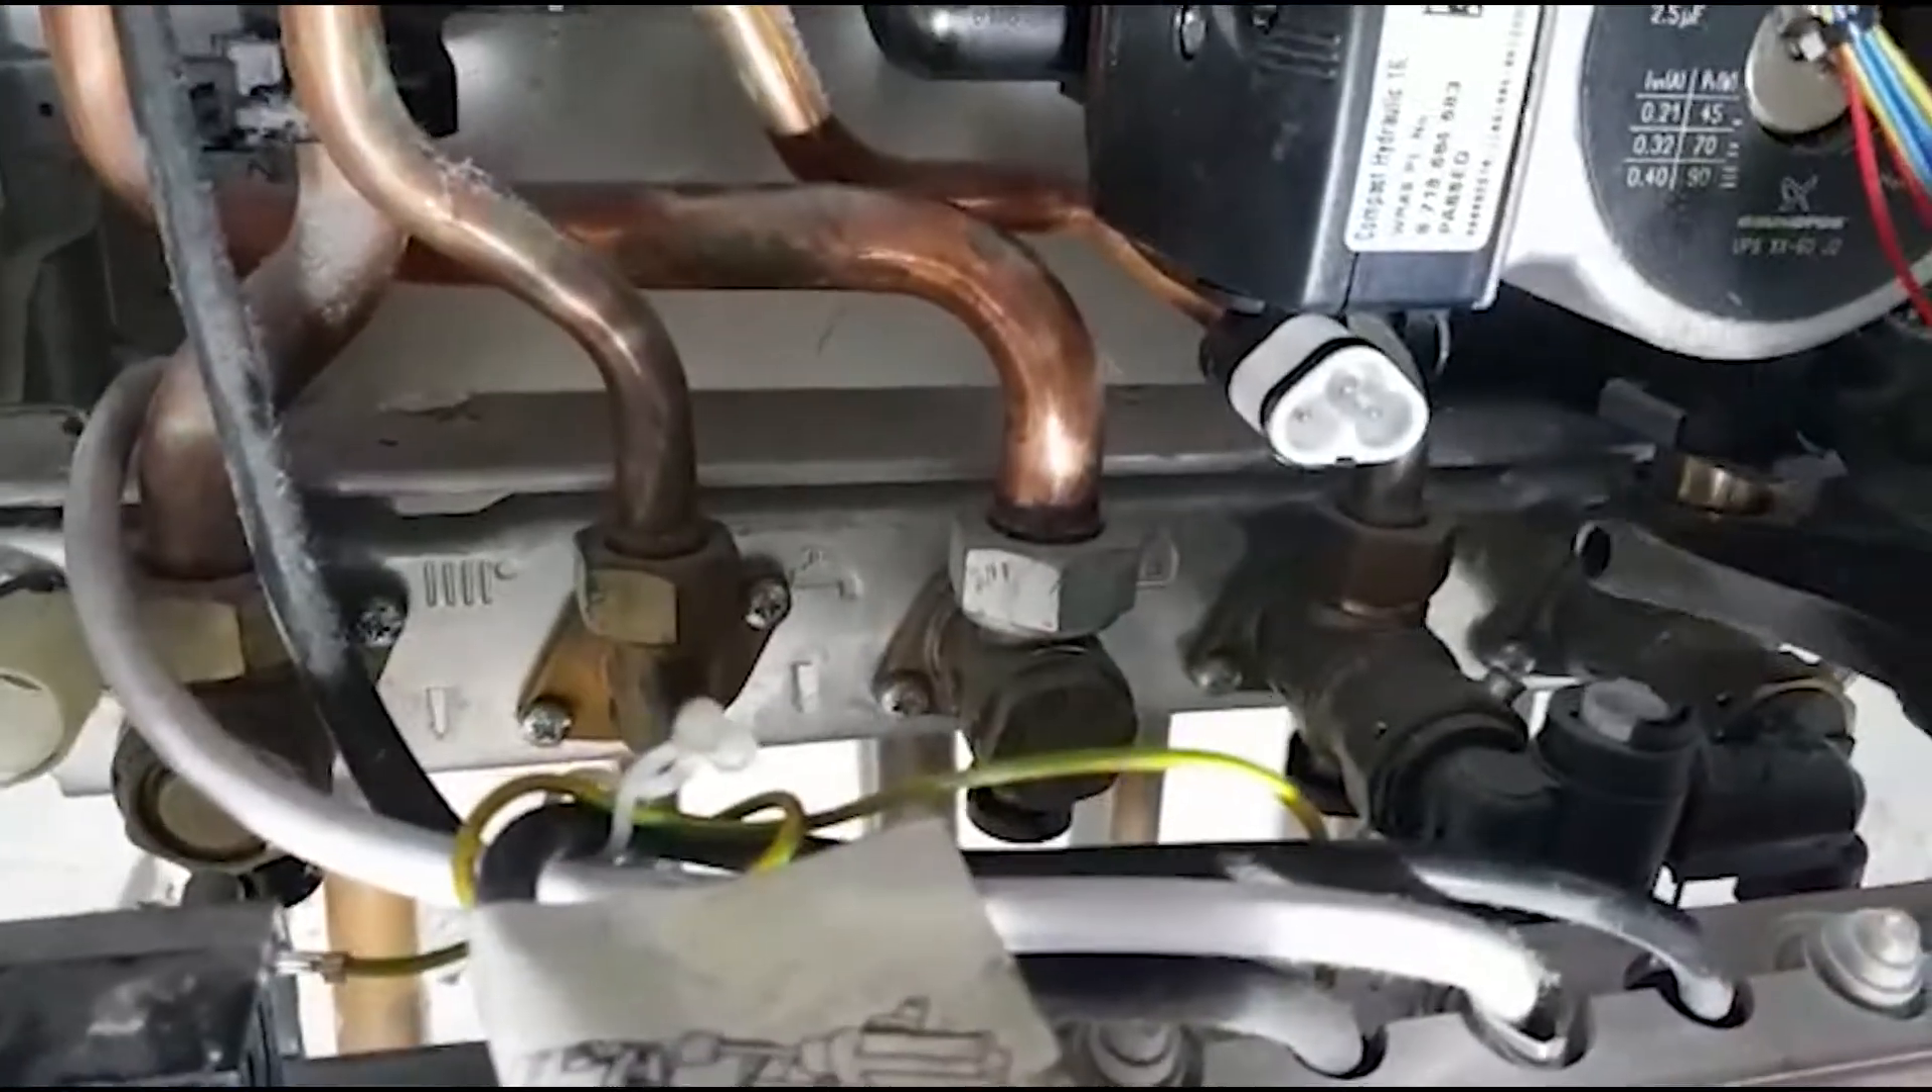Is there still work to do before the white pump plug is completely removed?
No.